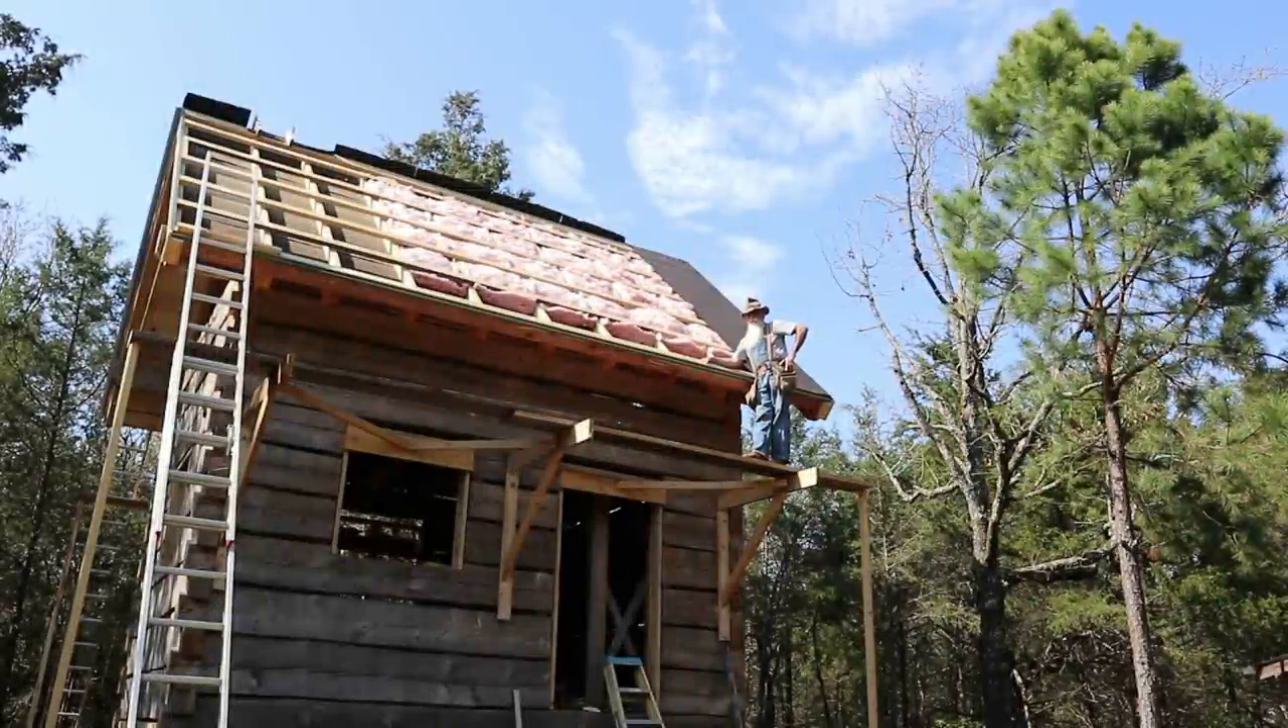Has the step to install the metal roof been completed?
No.